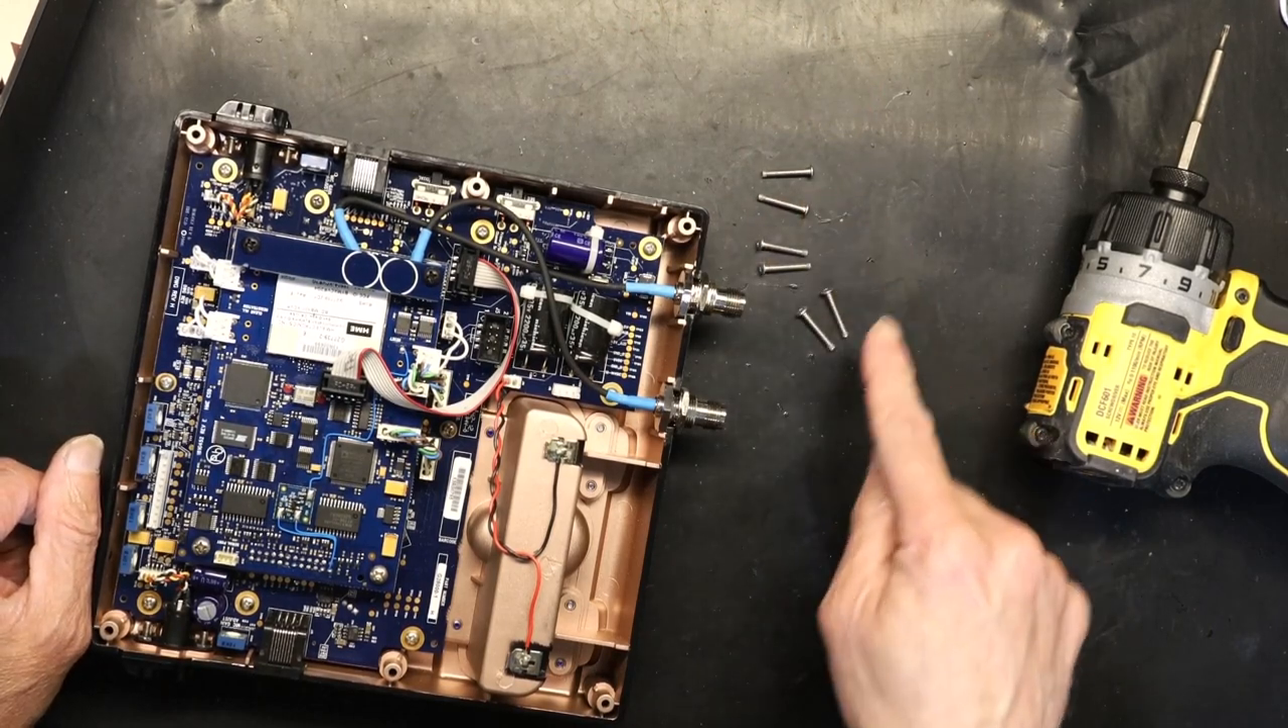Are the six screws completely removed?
Yes.